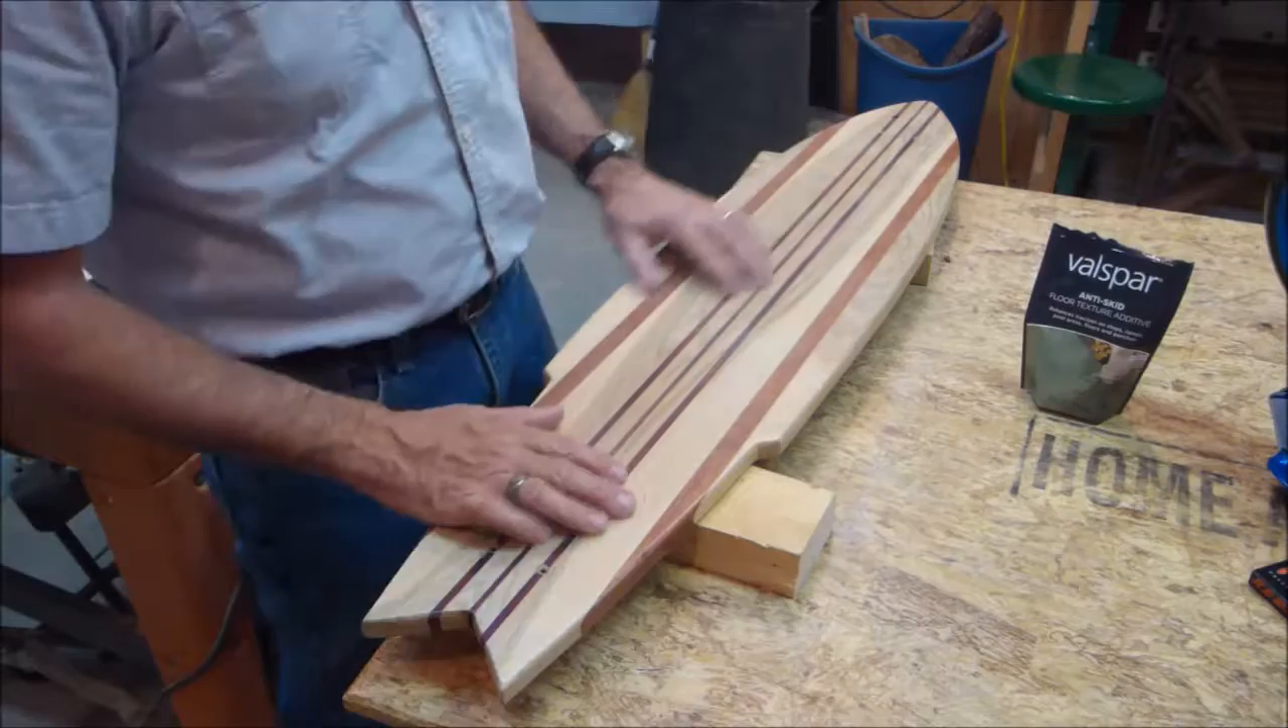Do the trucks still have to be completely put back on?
Yes.